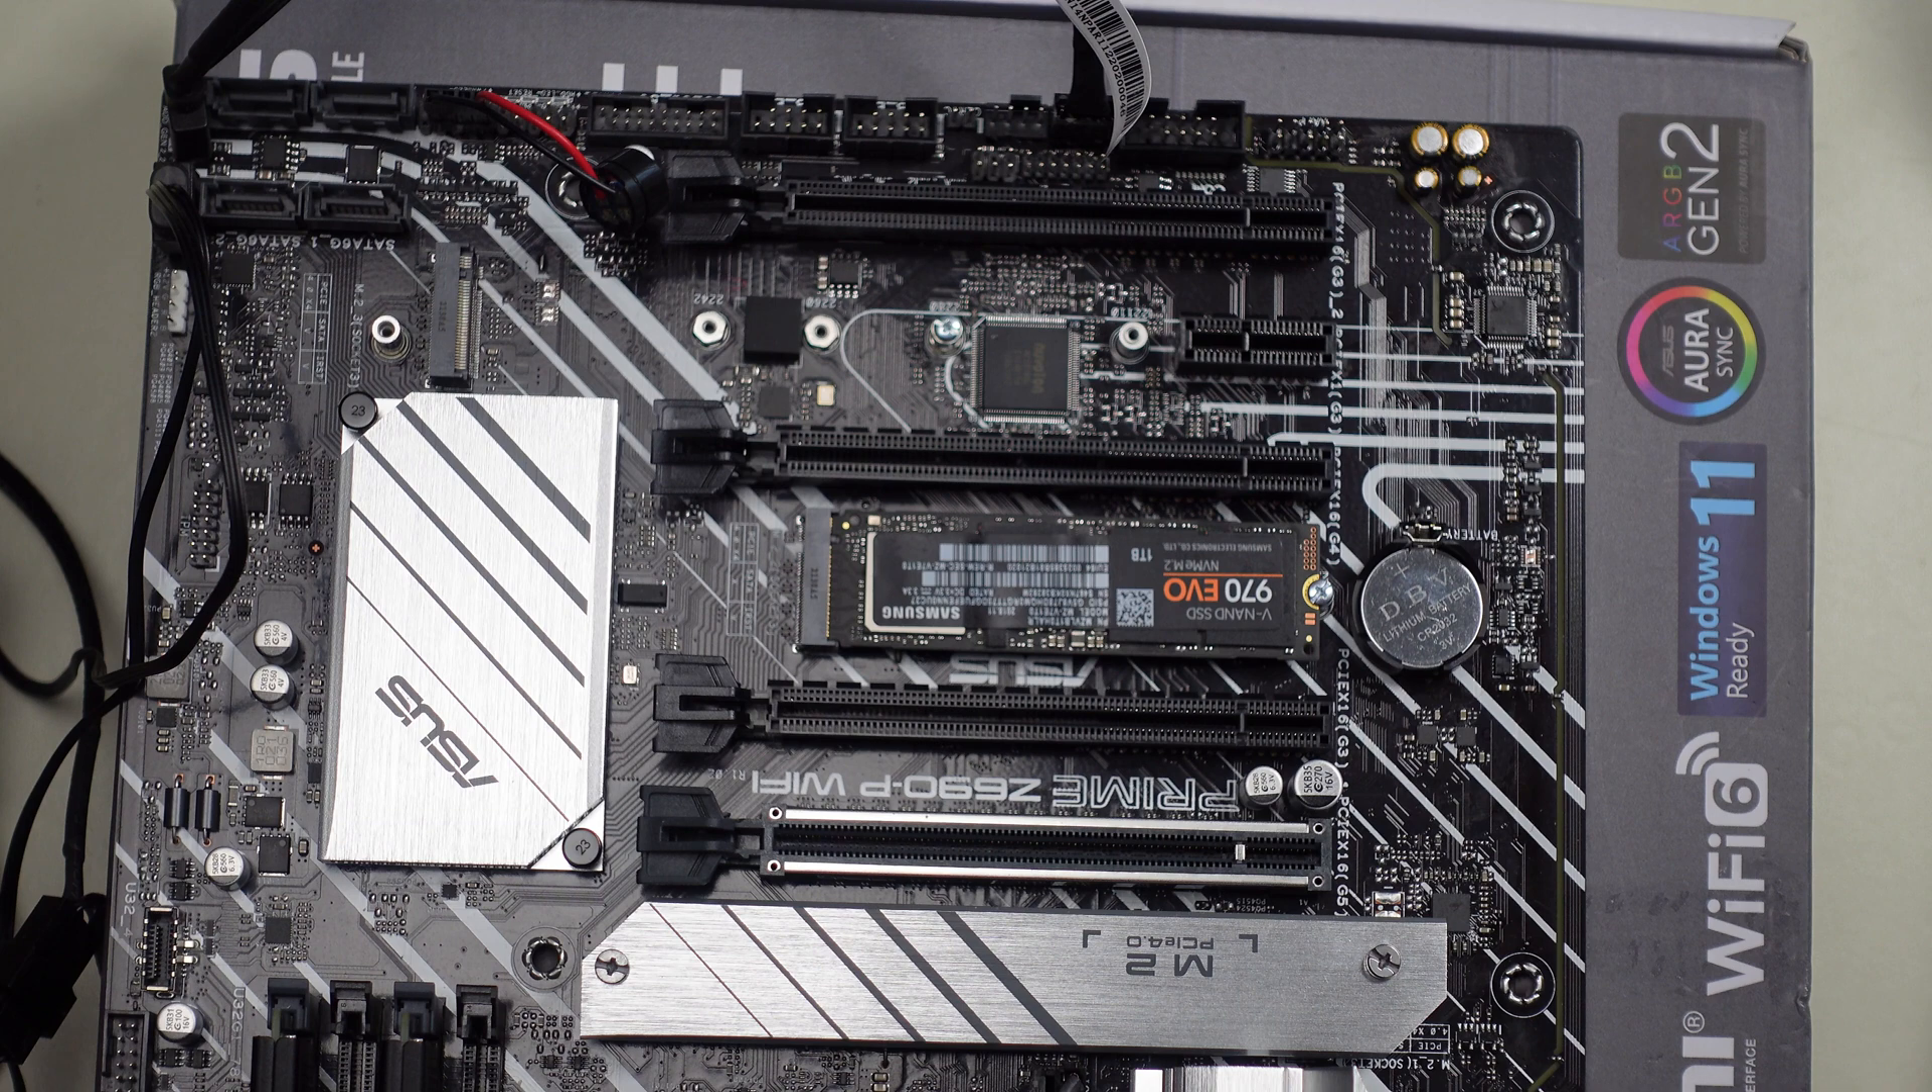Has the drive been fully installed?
Yes.